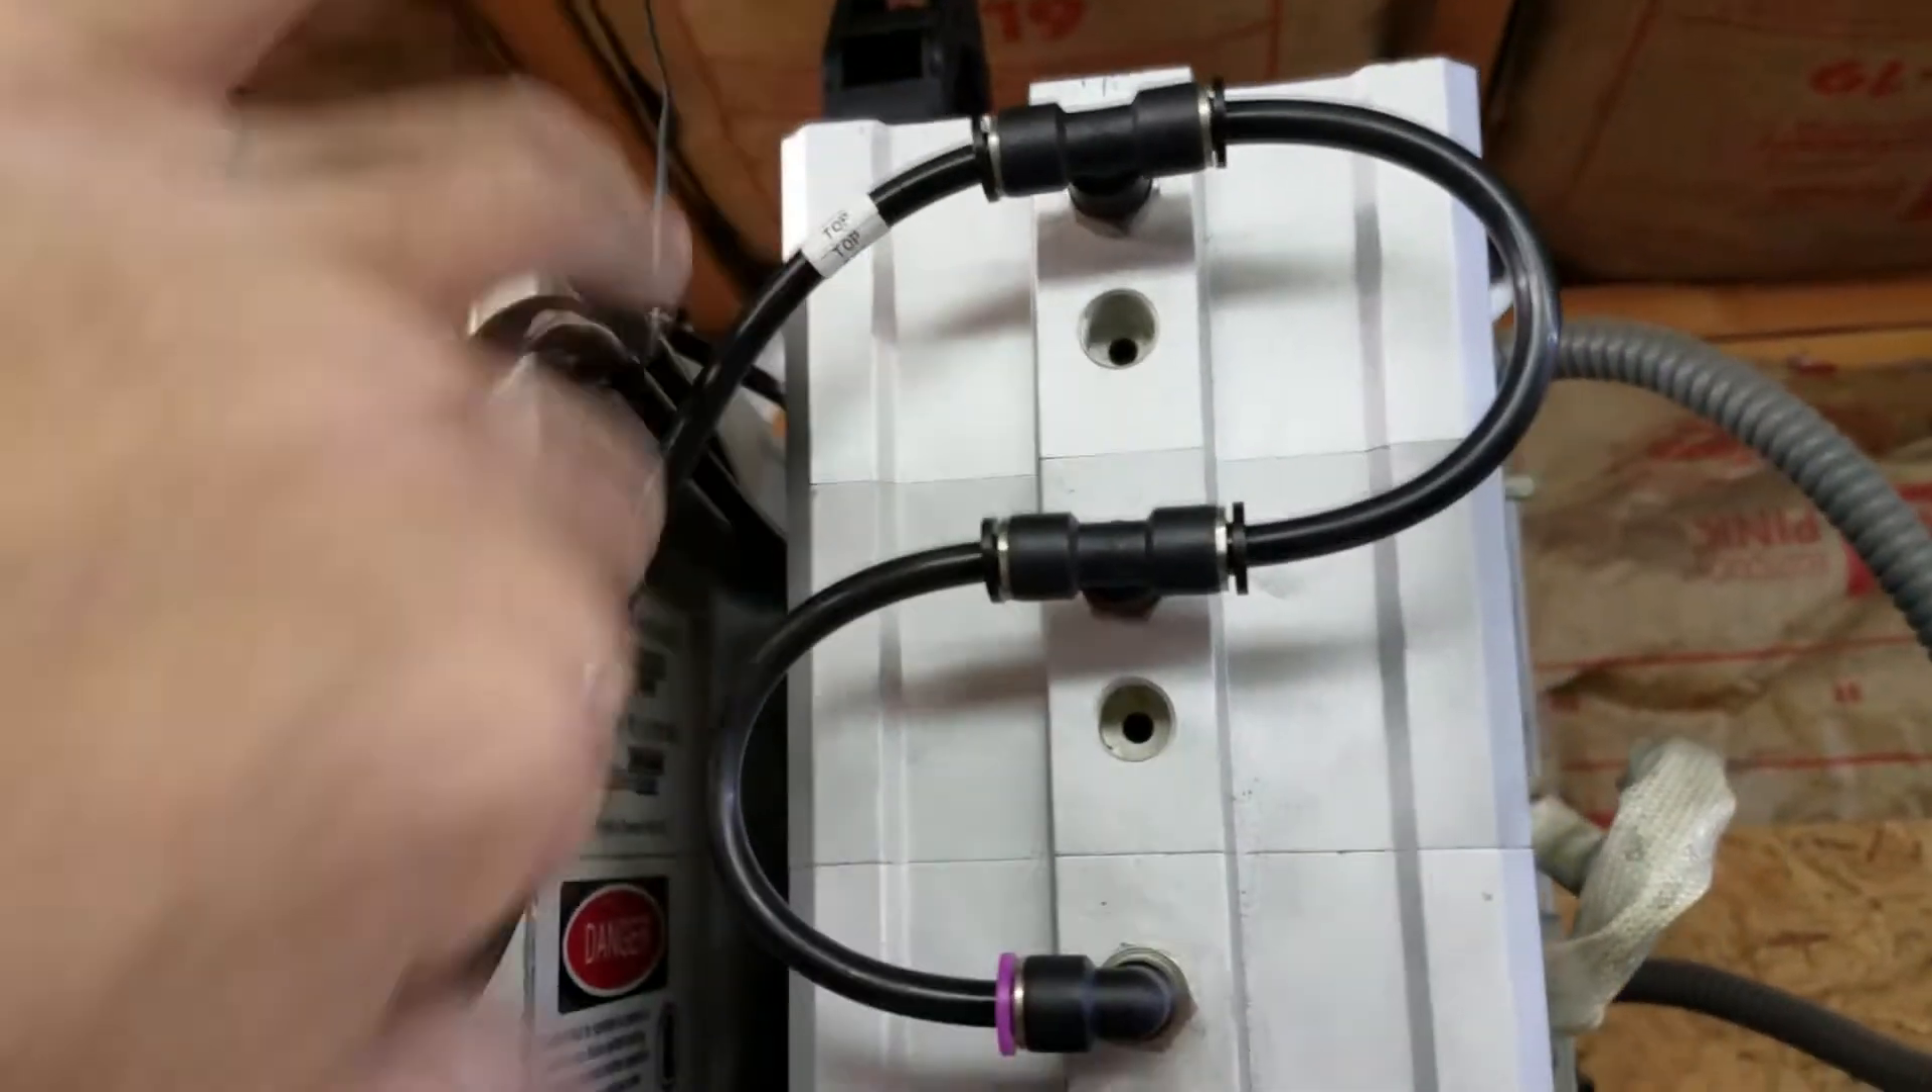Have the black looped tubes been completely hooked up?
Yes.